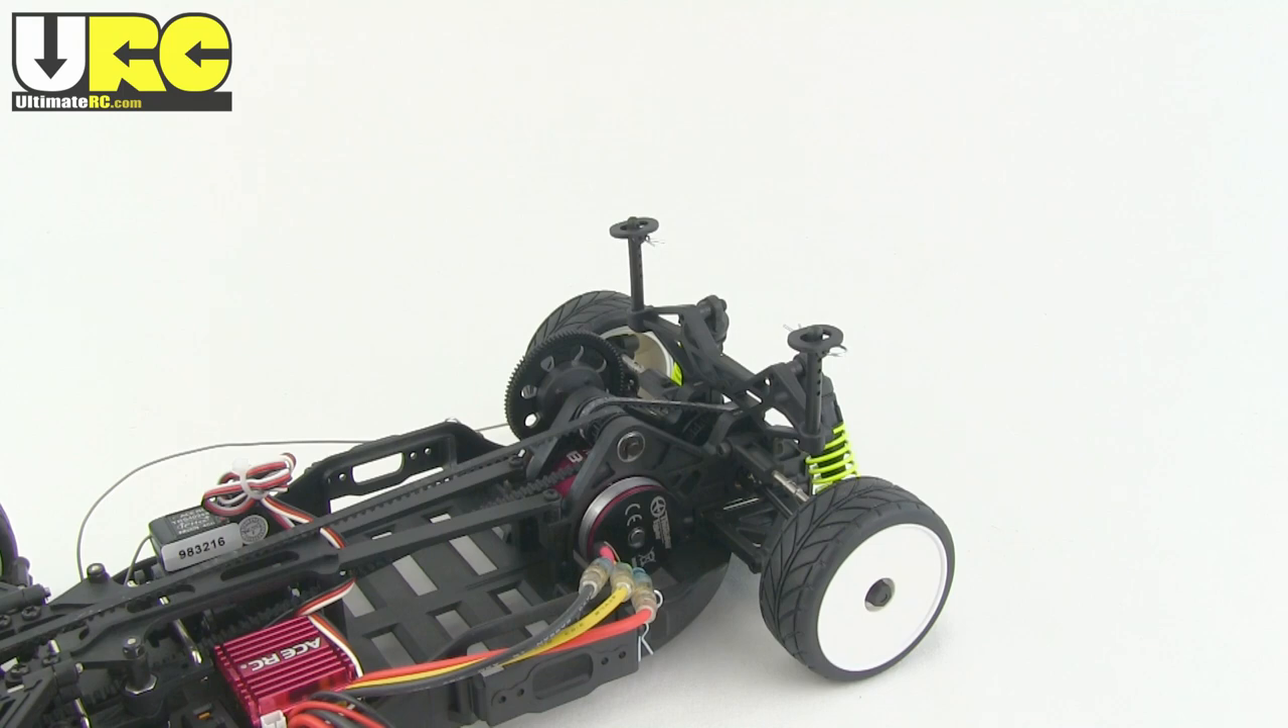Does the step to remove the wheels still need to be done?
Yes.